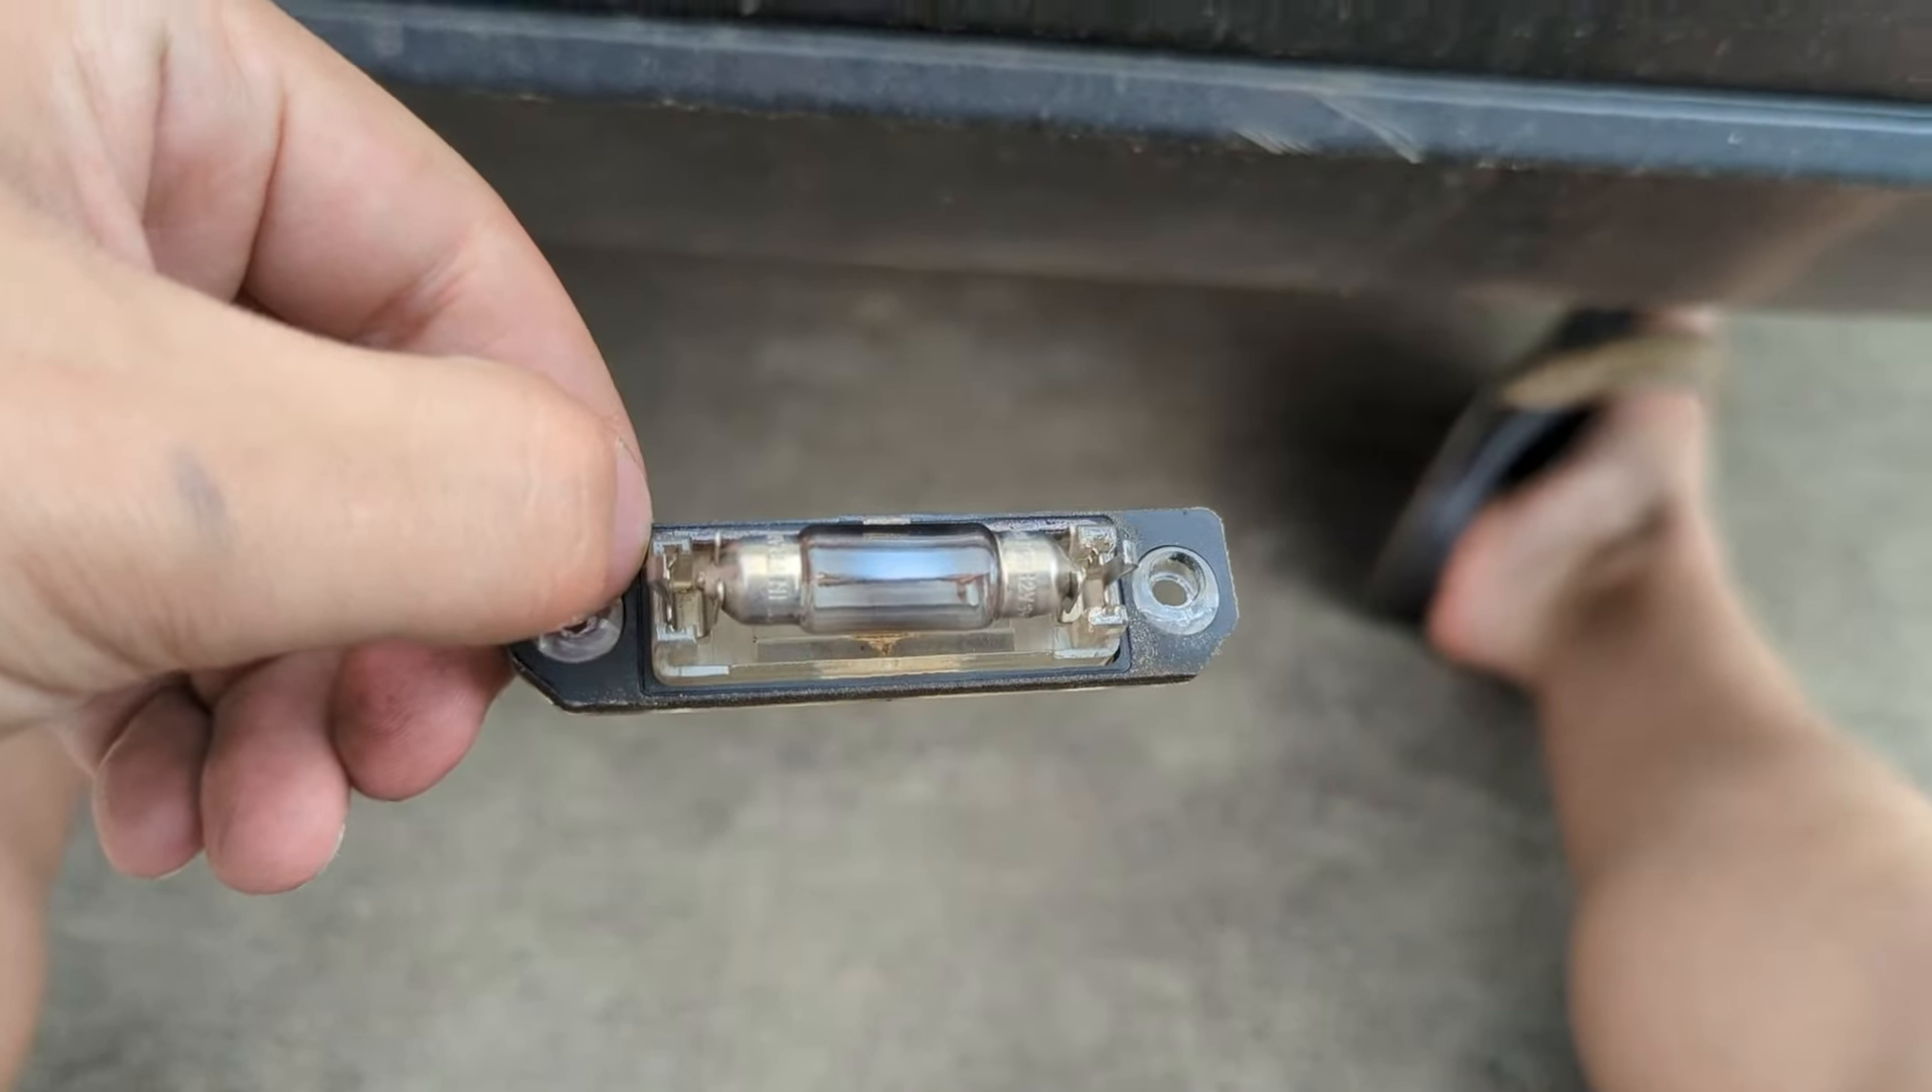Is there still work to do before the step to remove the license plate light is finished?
No.